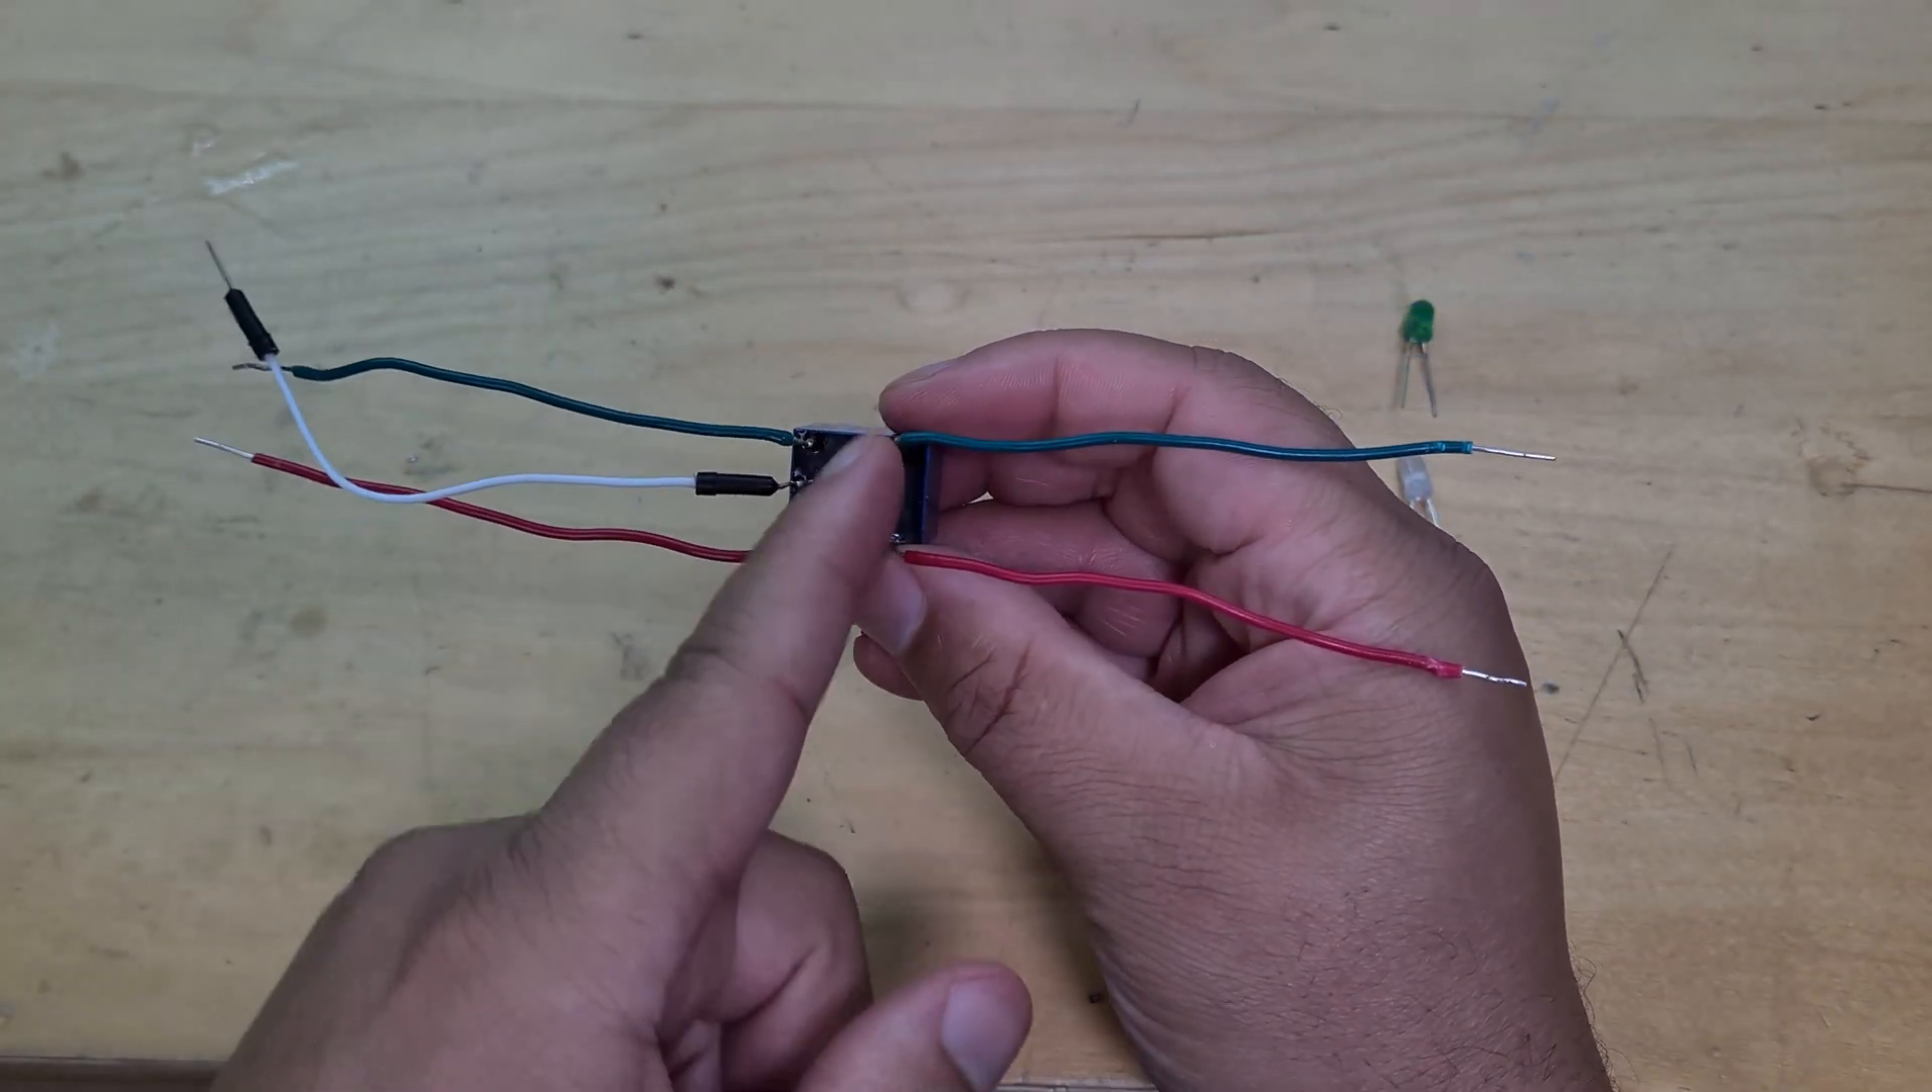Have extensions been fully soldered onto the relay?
Yes.